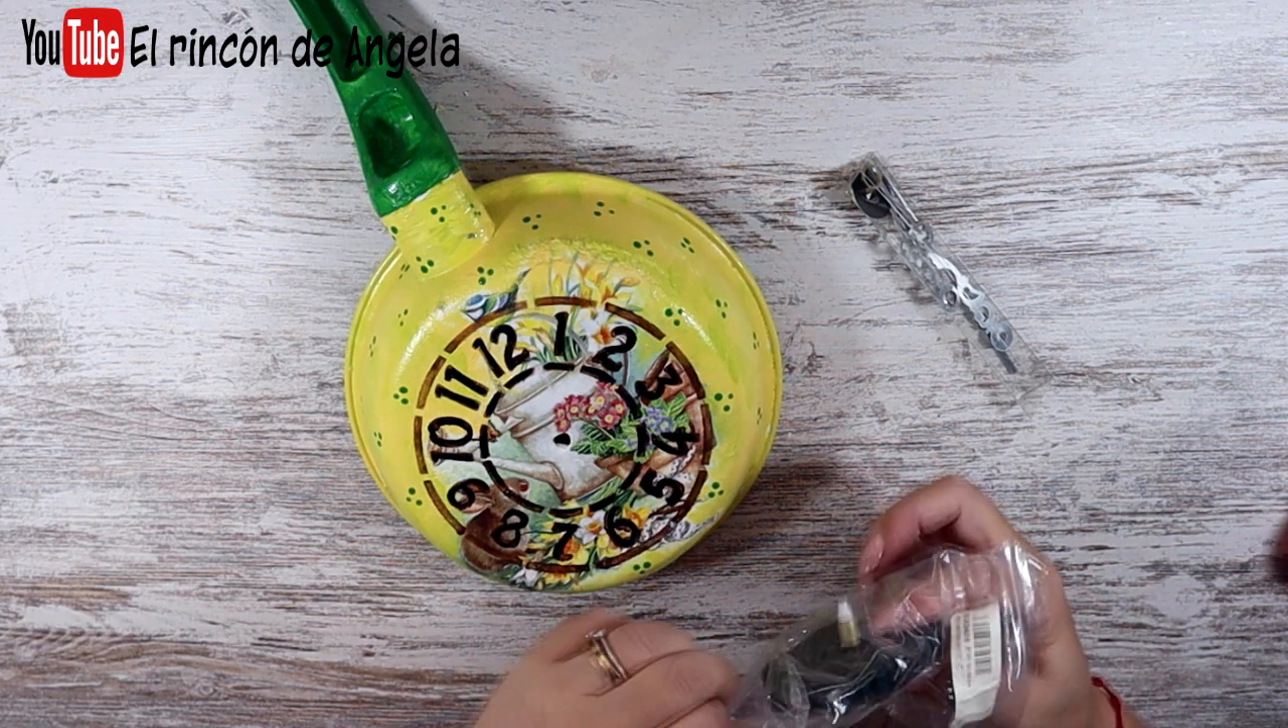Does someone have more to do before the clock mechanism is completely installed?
Yes.